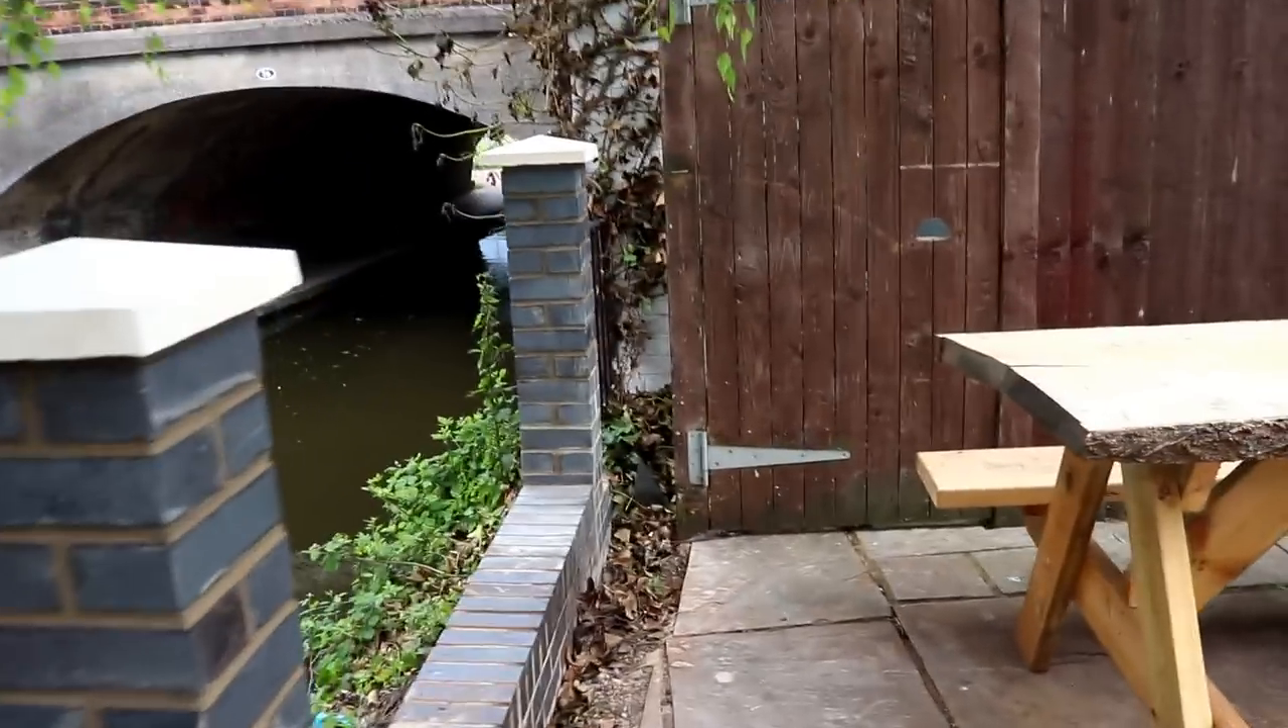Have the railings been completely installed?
No.